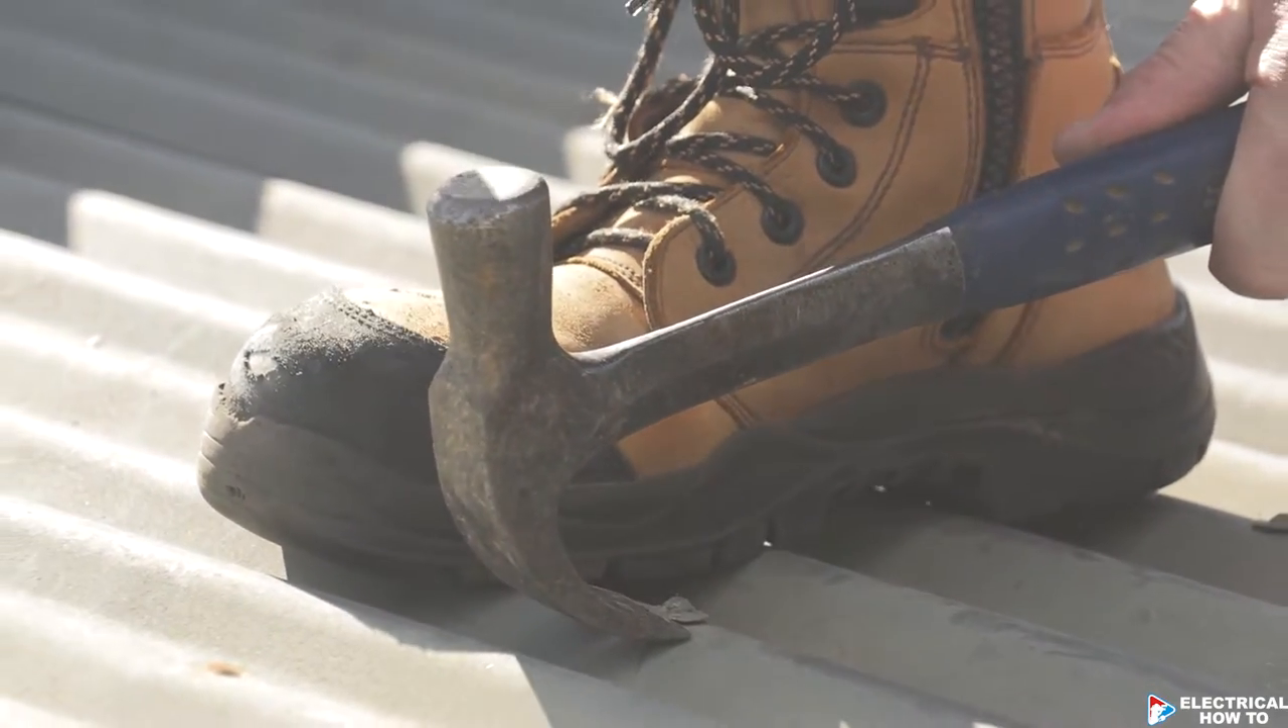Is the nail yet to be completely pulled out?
Yes.